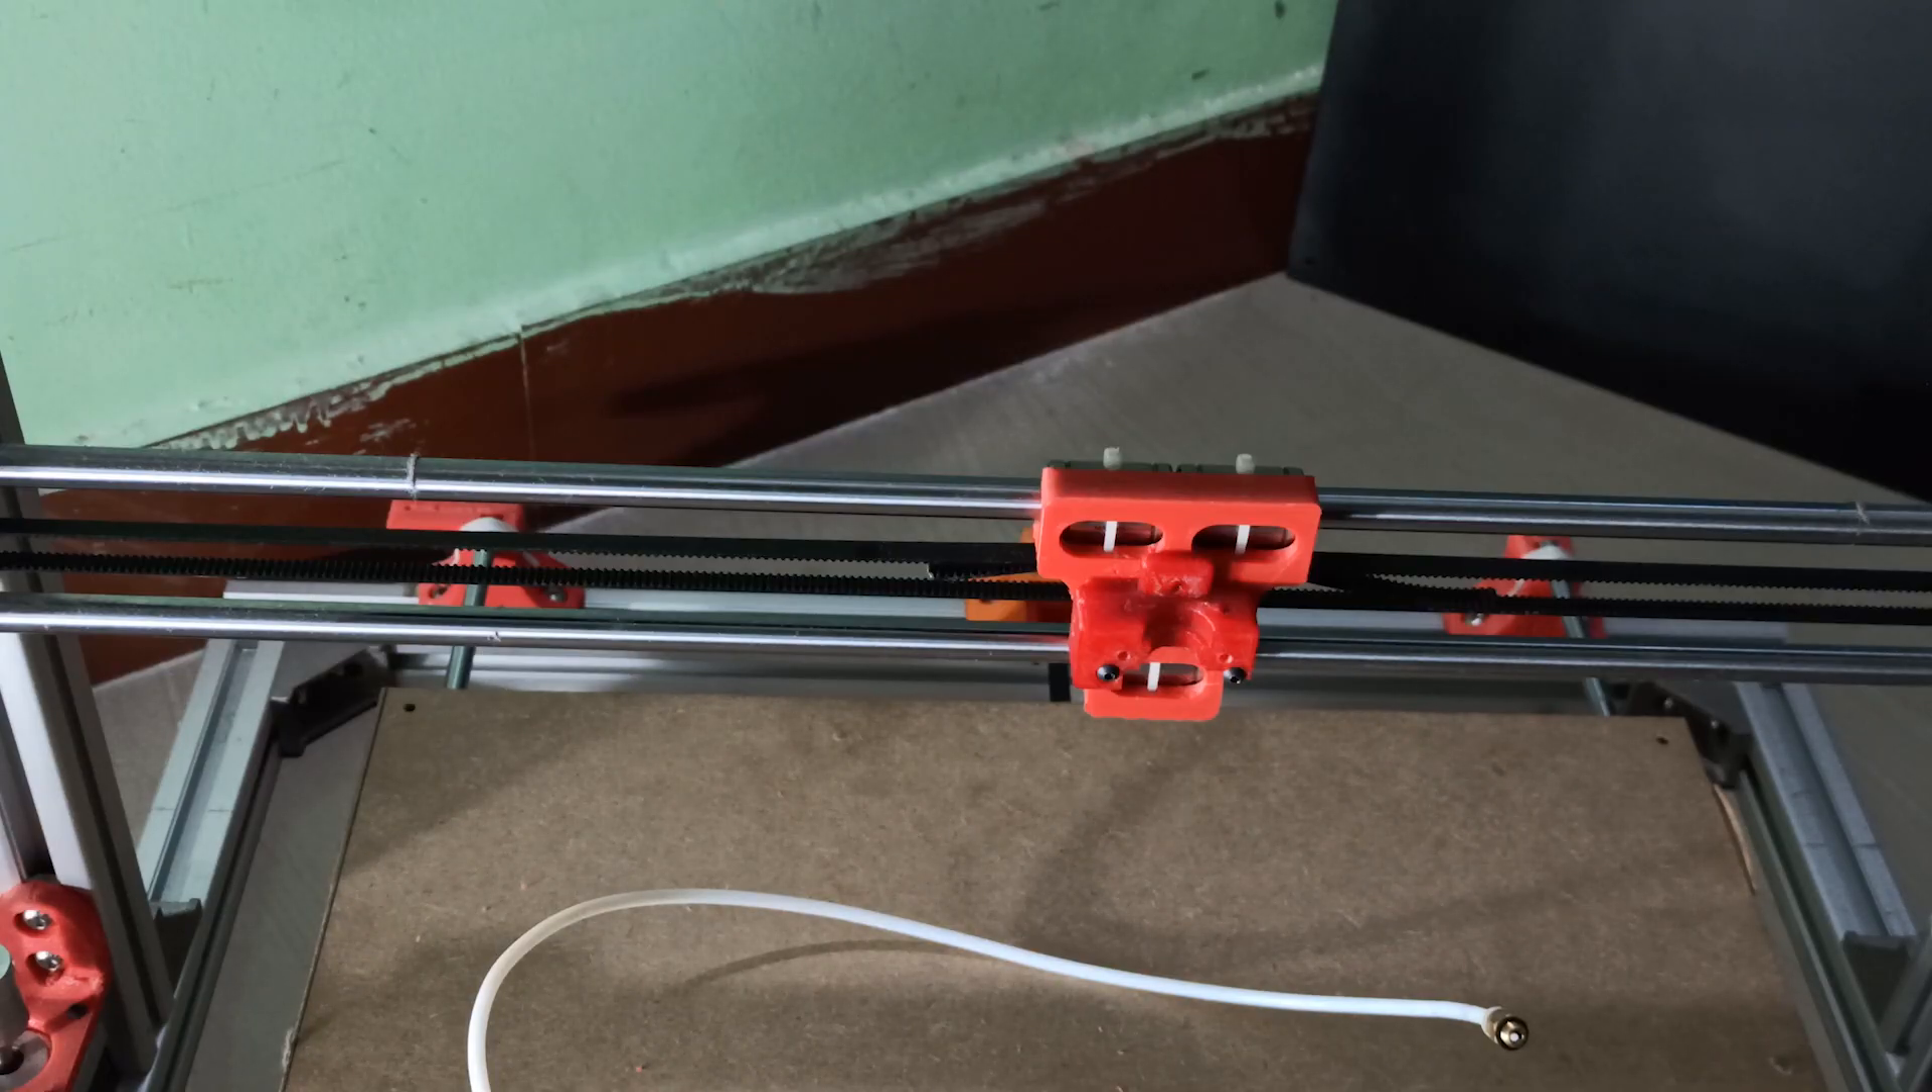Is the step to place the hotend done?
No.